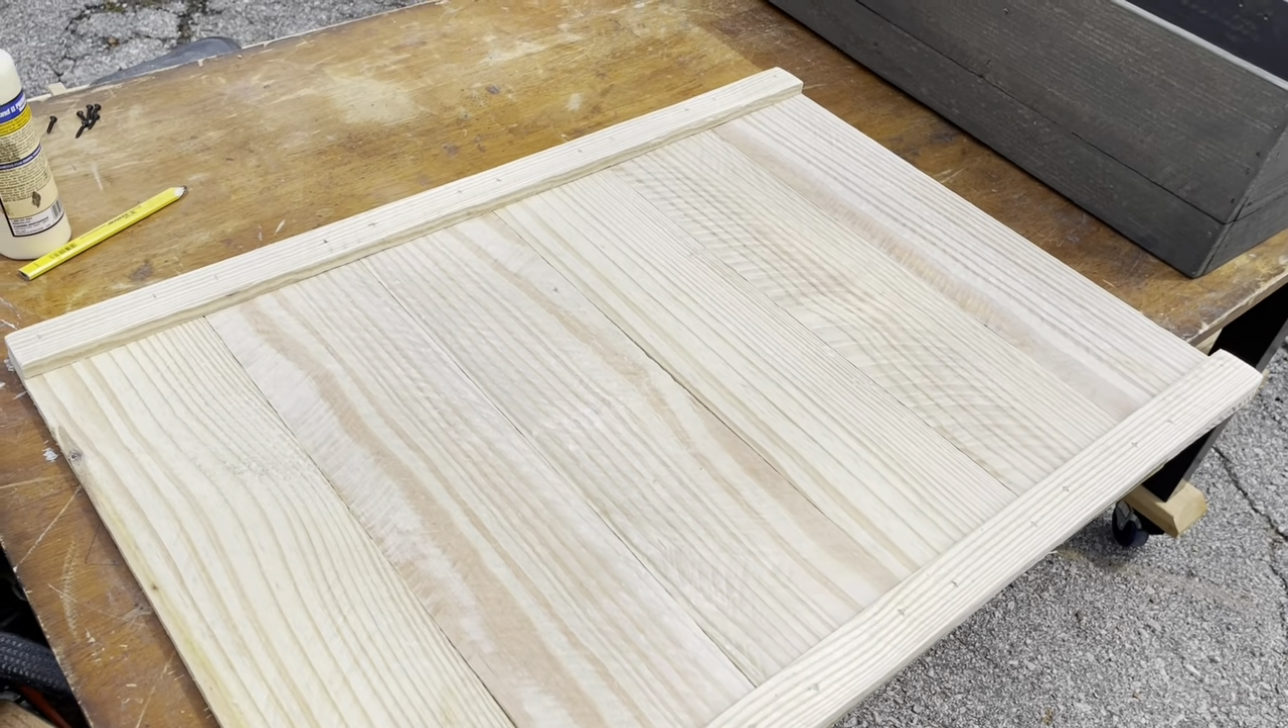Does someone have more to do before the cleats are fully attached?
No.